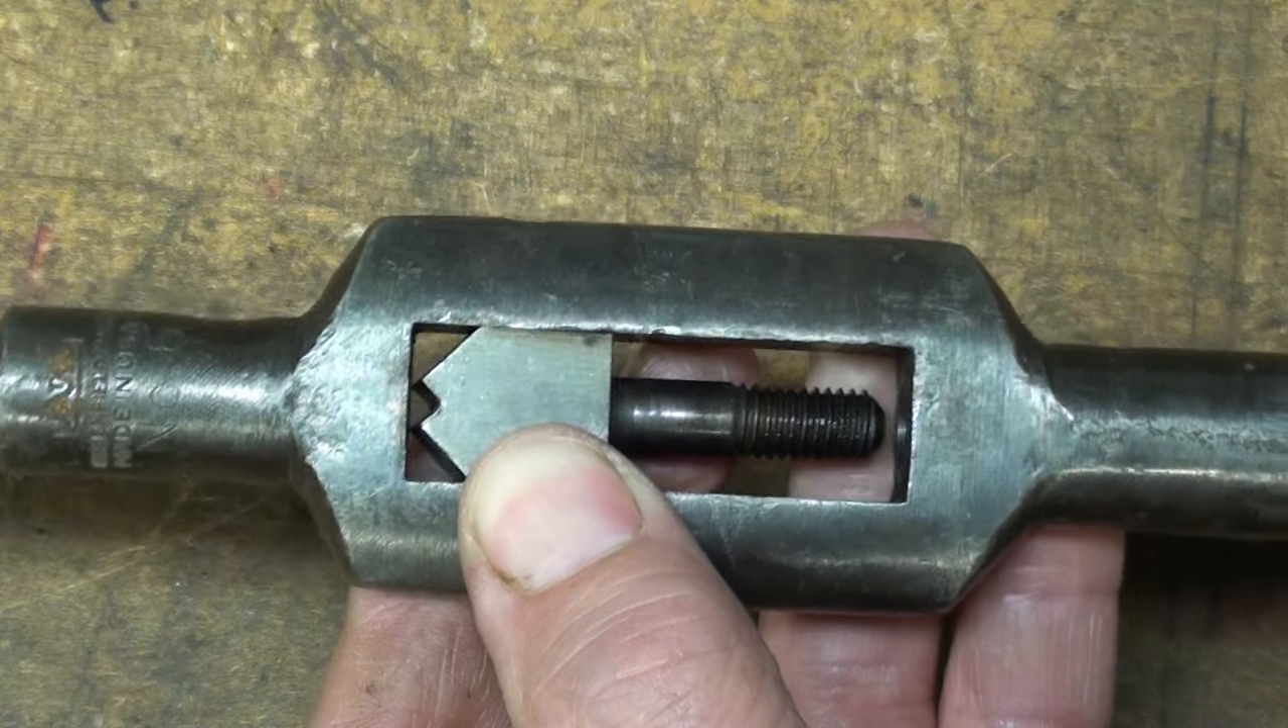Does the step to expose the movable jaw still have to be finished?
No.